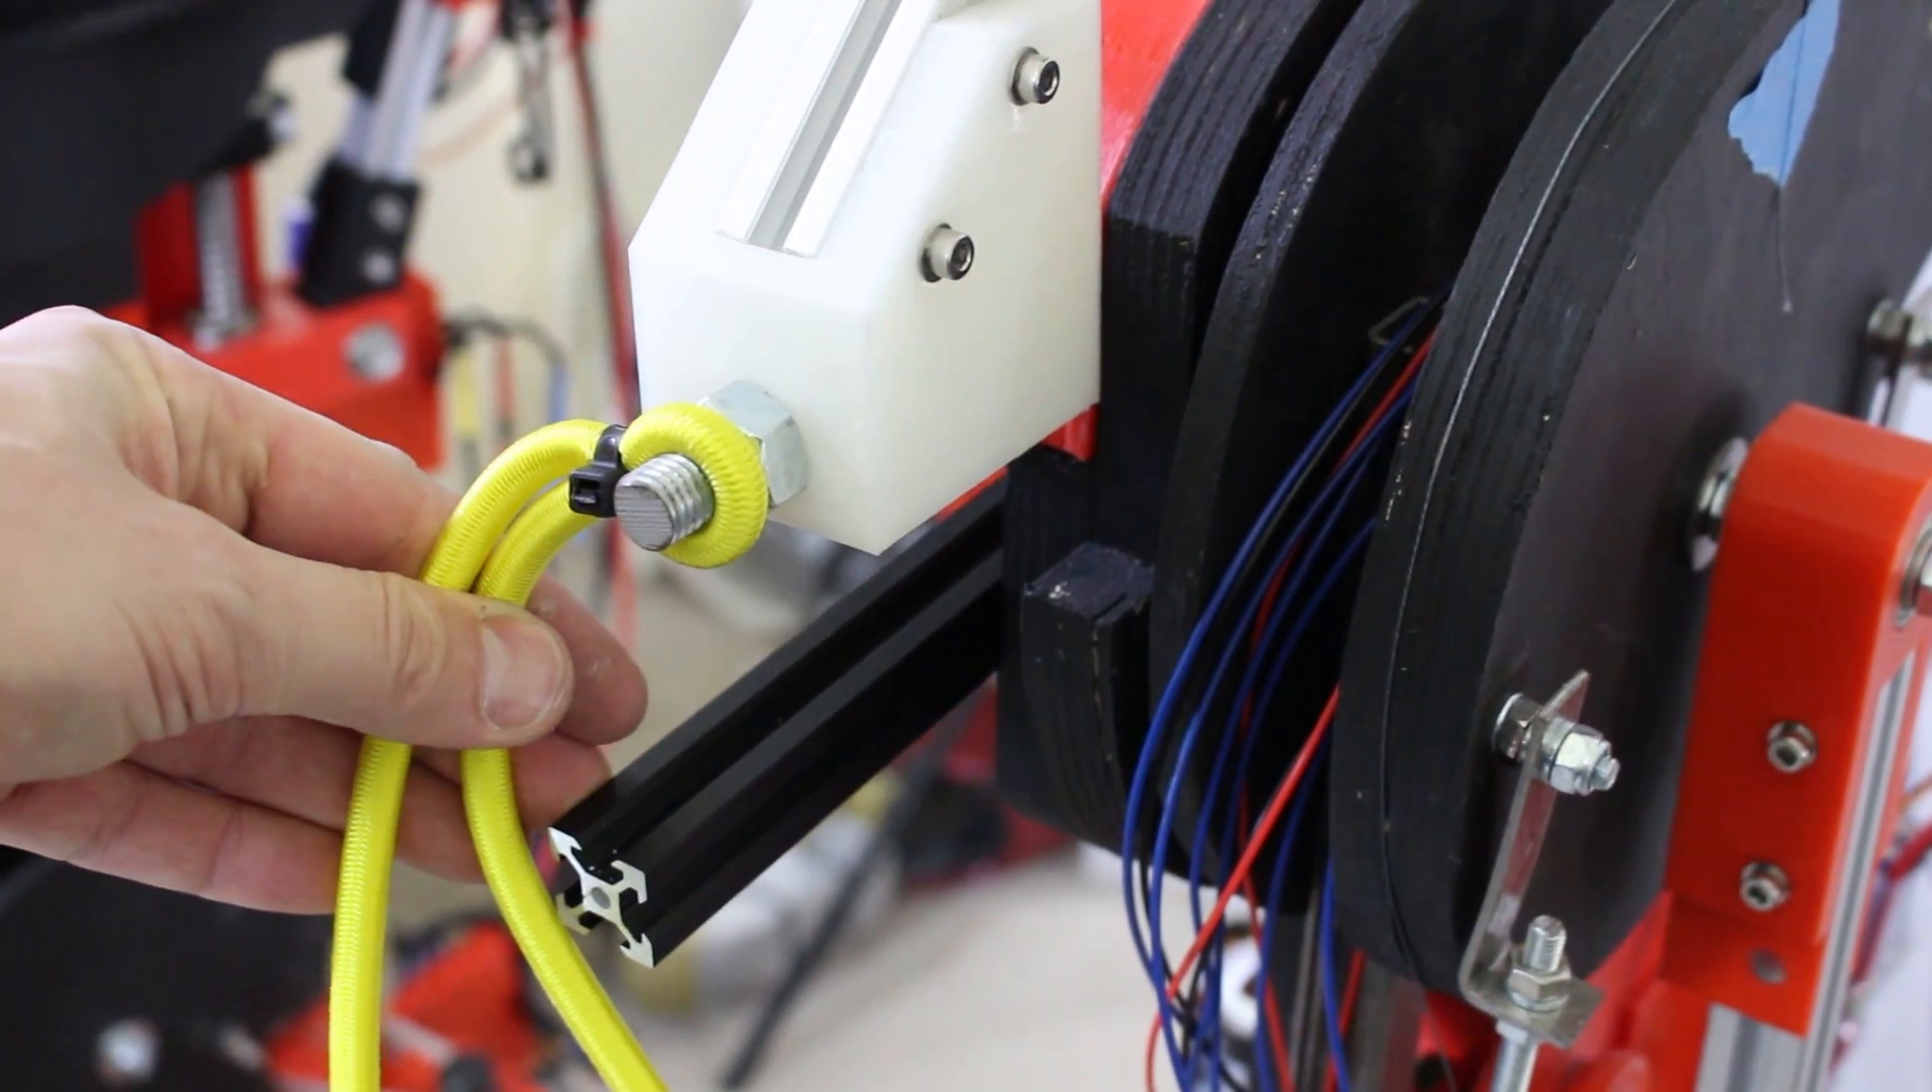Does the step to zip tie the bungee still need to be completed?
No.